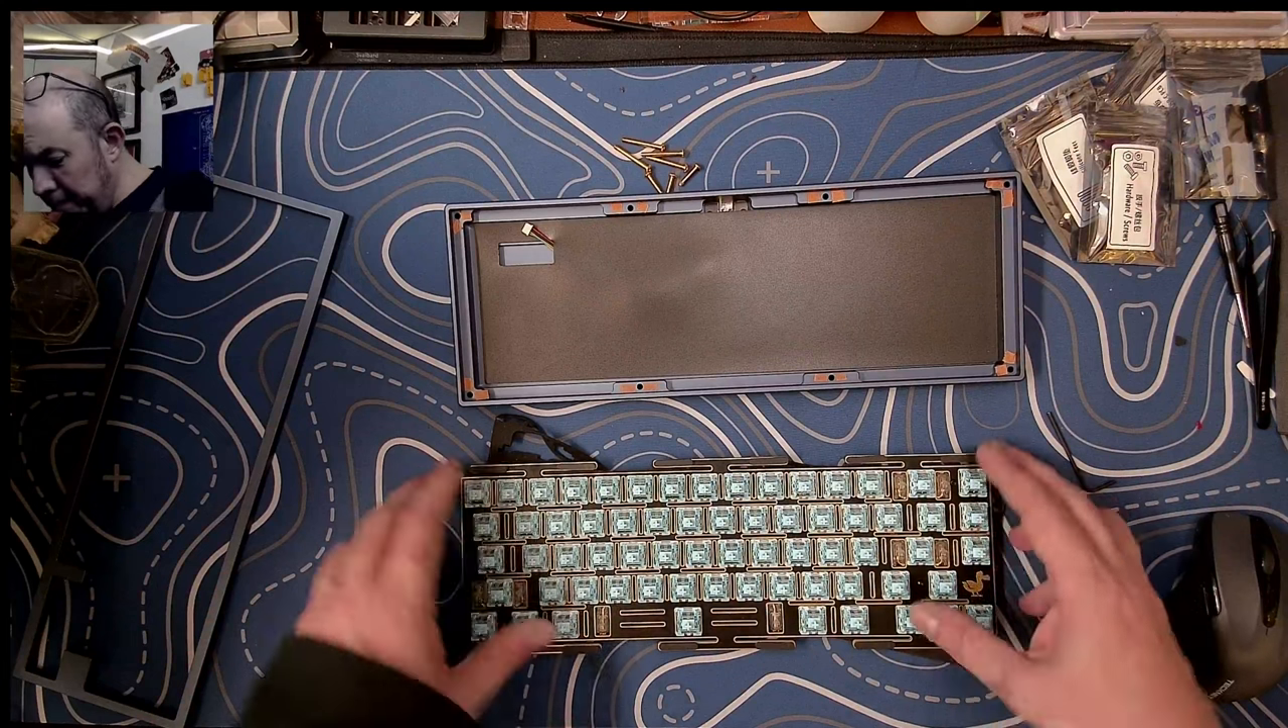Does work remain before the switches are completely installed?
No.